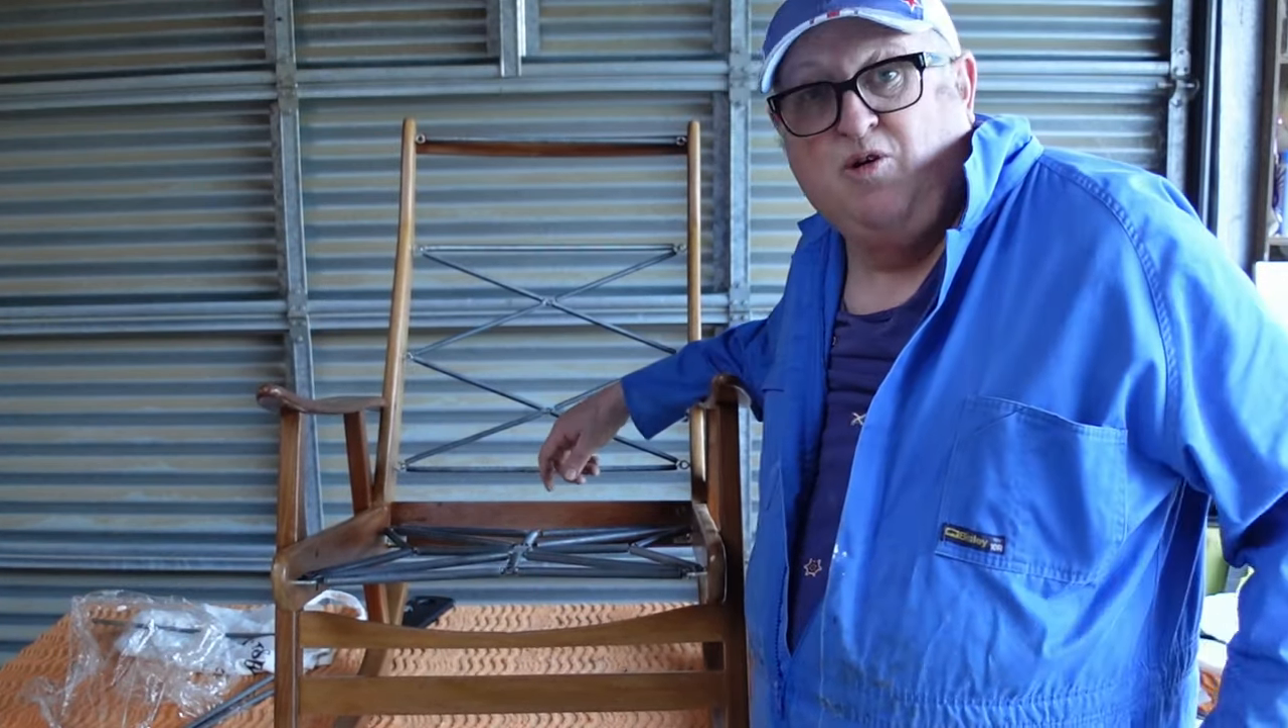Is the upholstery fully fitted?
No.